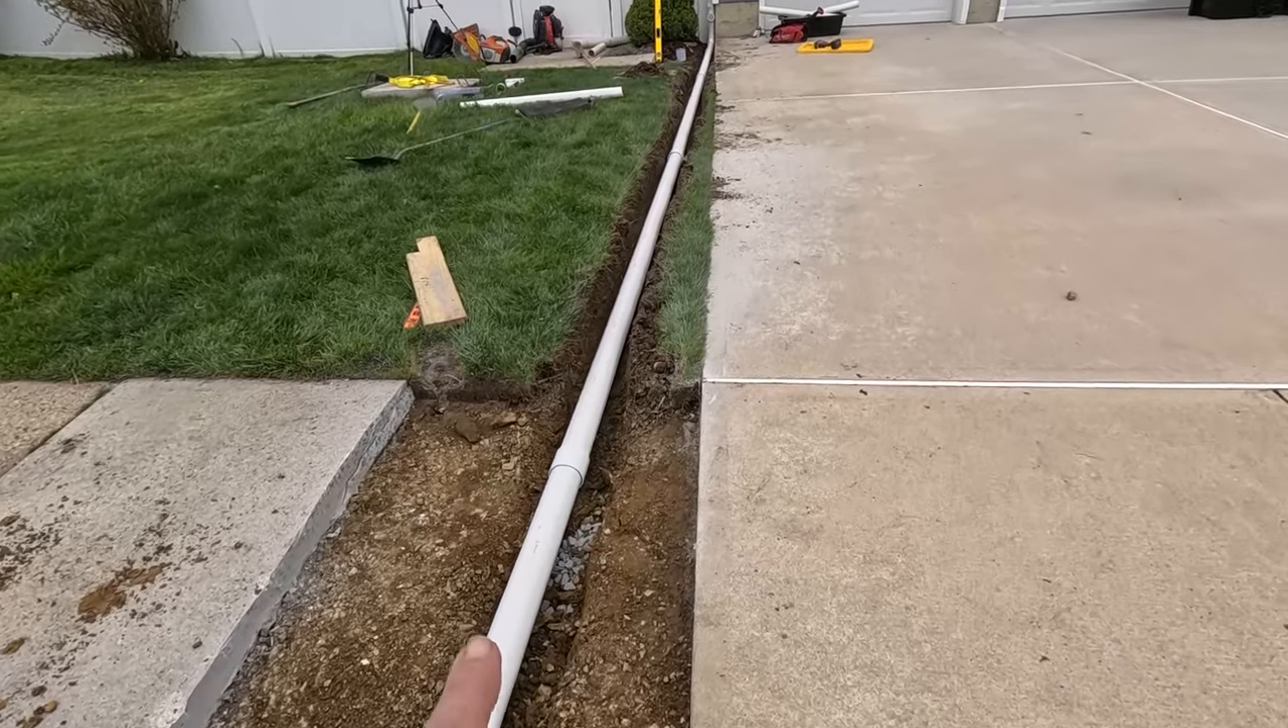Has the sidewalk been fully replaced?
No.